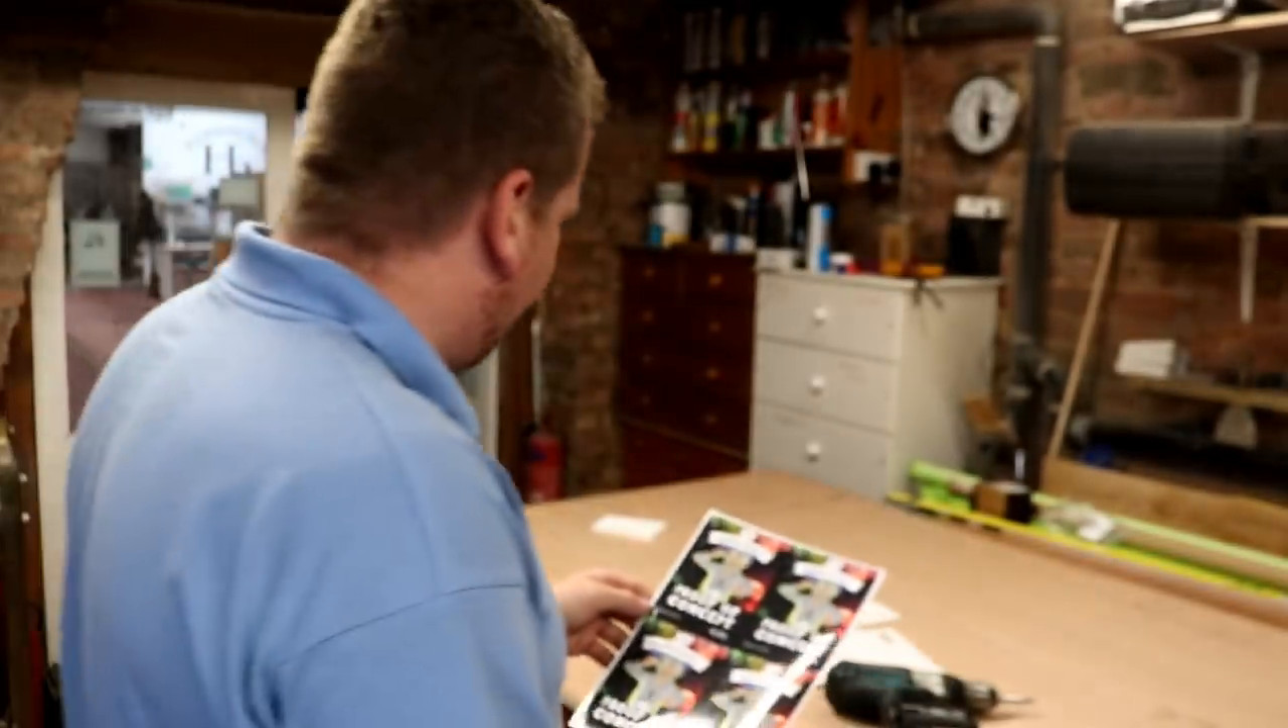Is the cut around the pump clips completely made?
No.